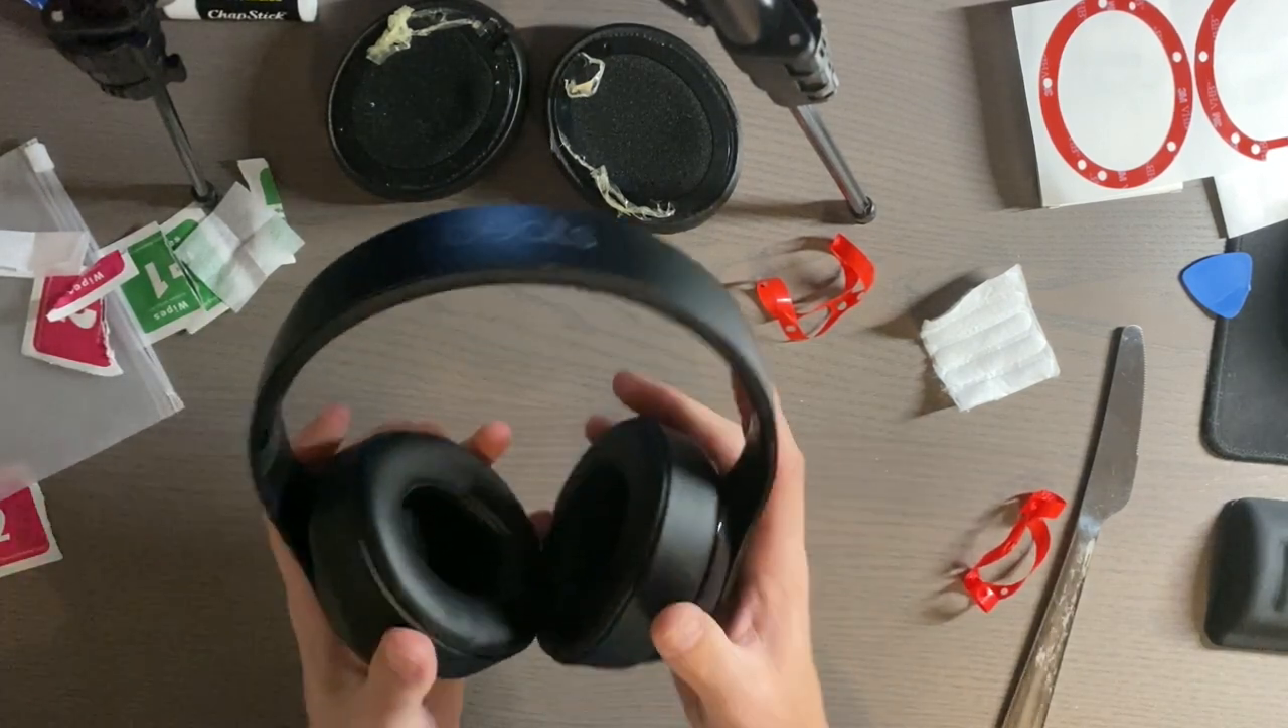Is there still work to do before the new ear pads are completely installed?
No.